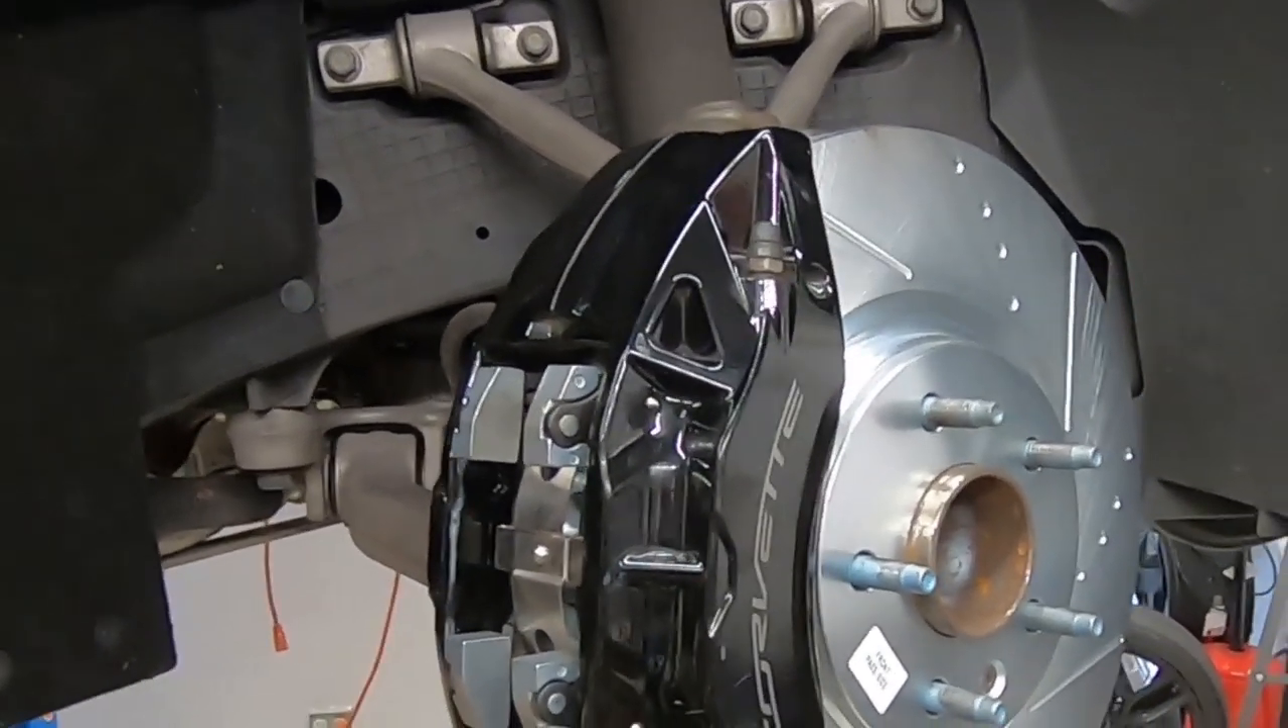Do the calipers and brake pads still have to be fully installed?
No.